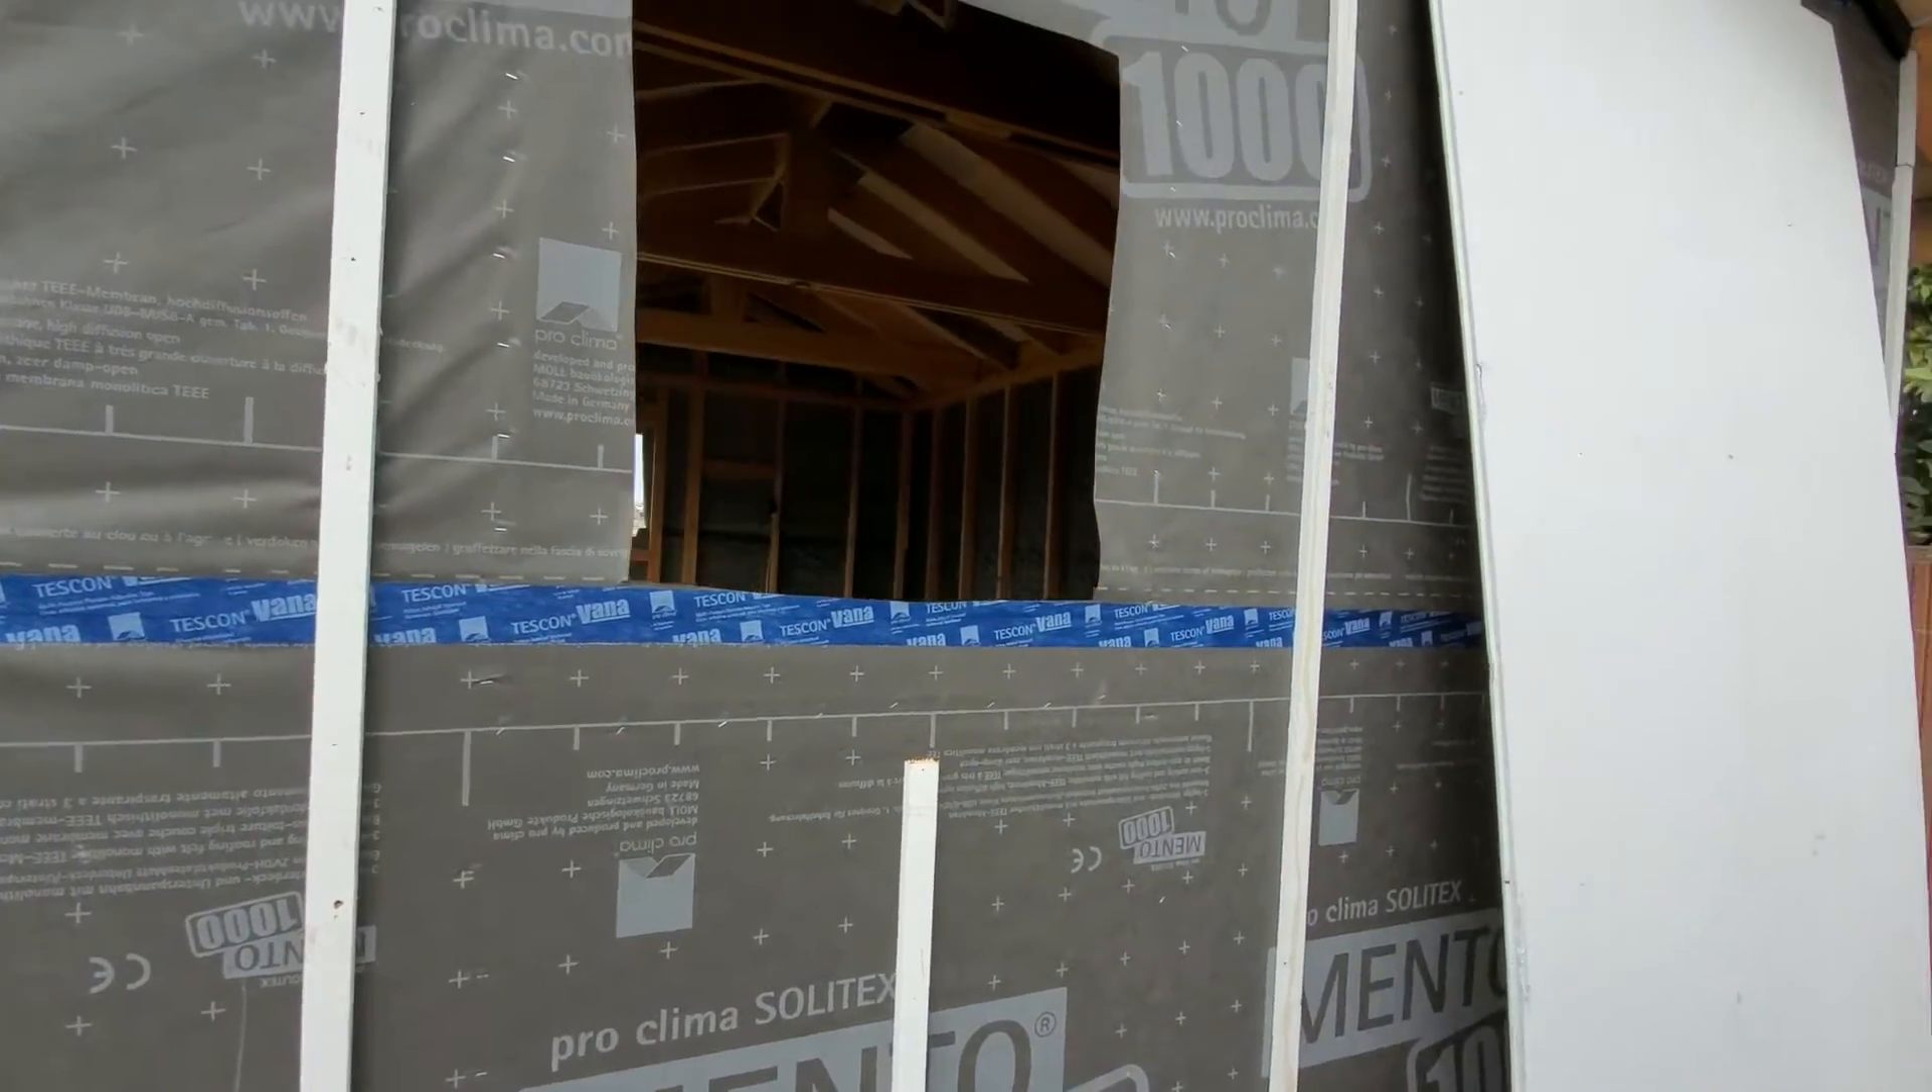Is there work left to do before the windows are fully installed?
Yes.